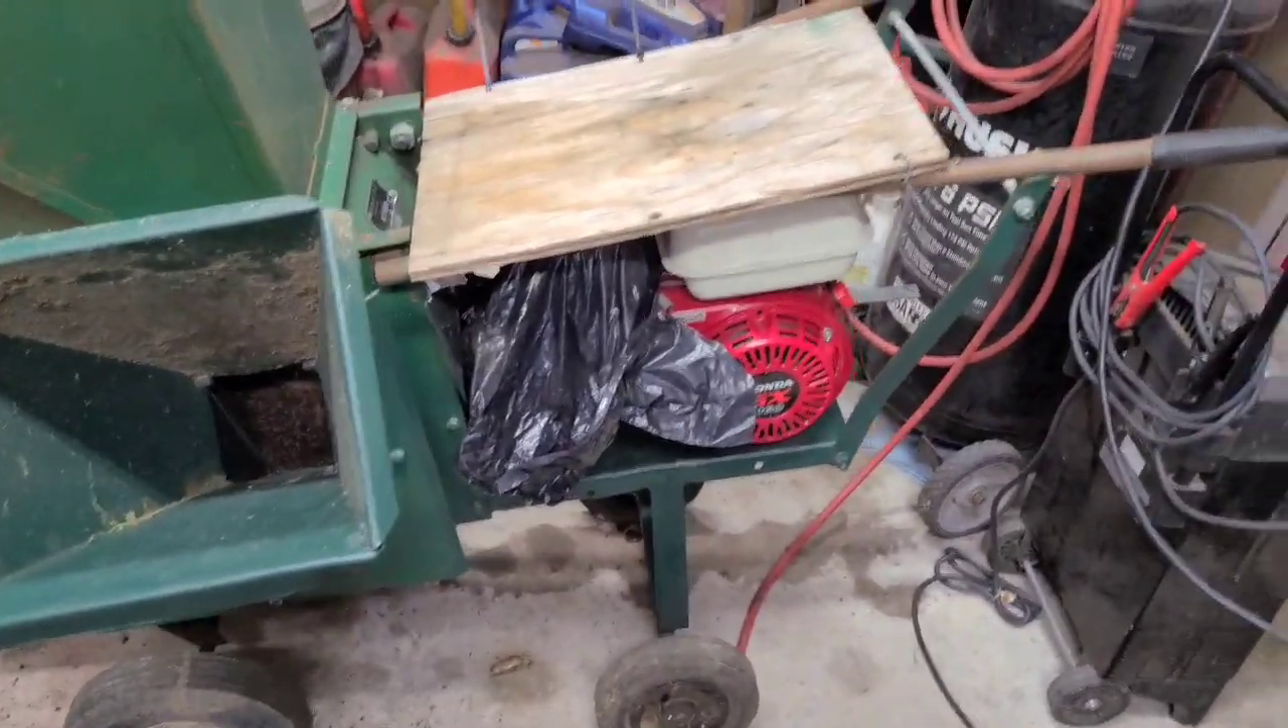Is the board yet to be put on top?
No.